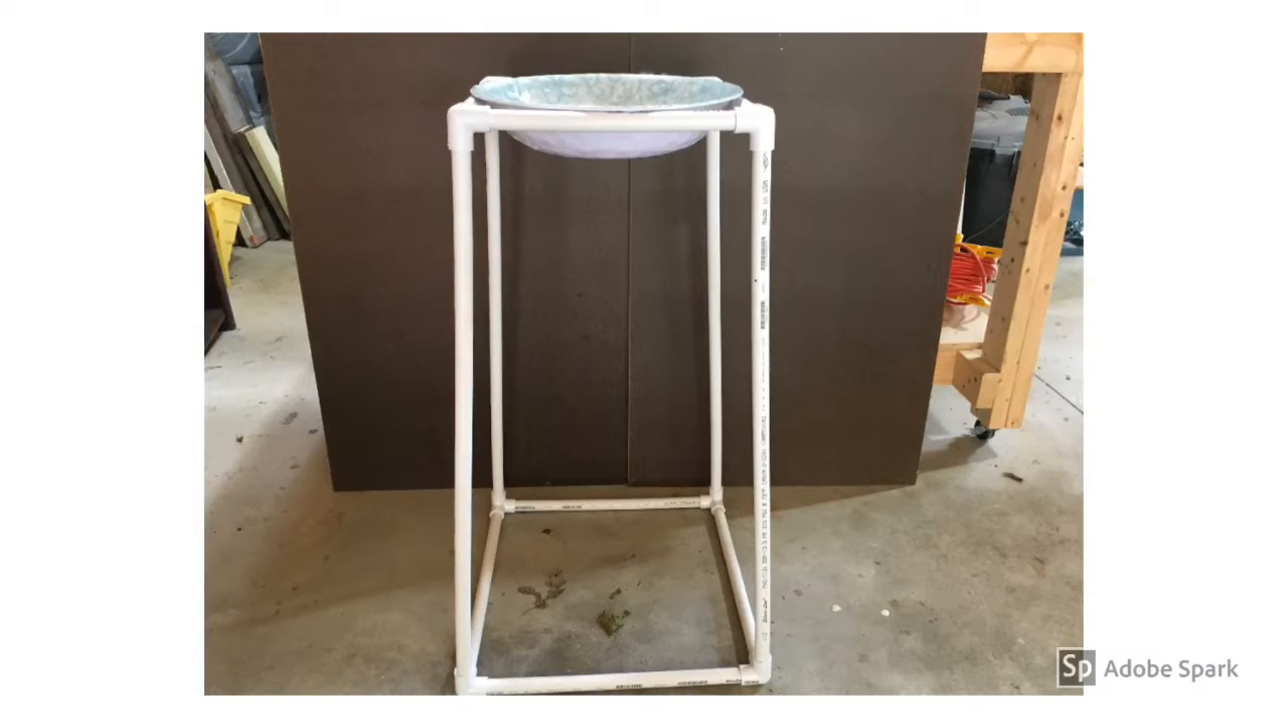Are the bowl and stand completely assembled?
Yes.